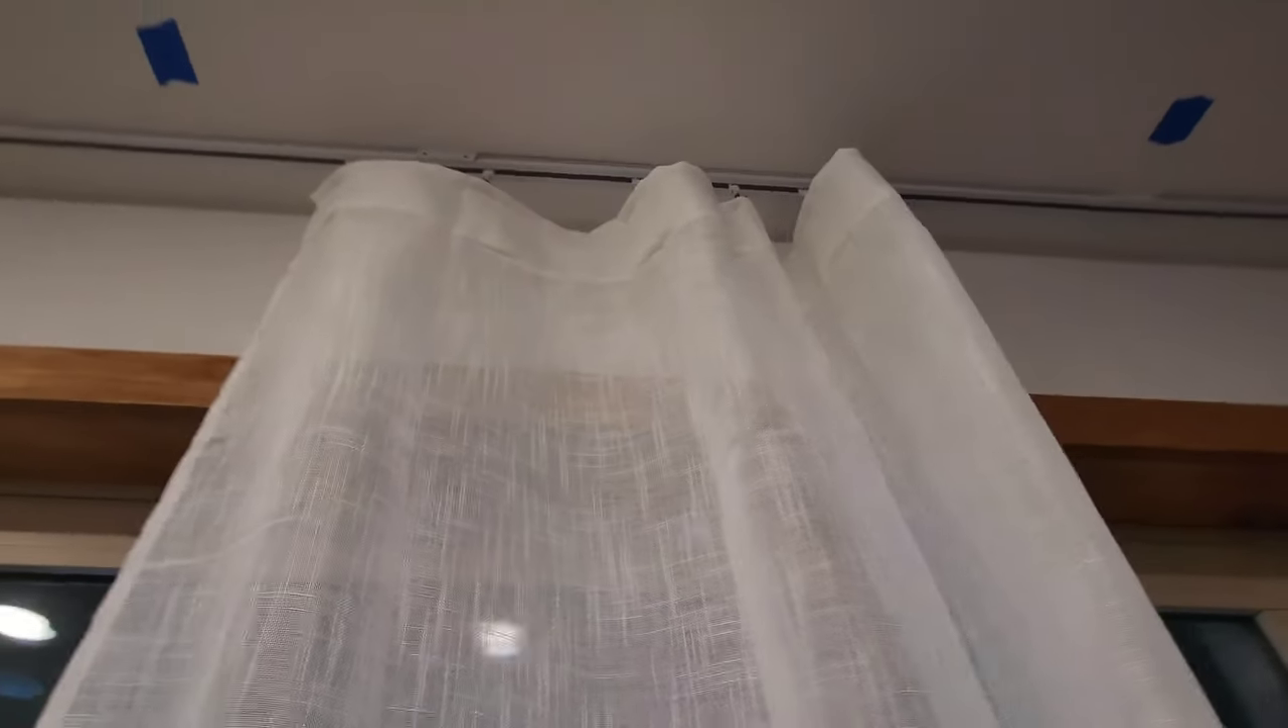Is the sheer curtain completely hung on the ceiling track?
Yes.